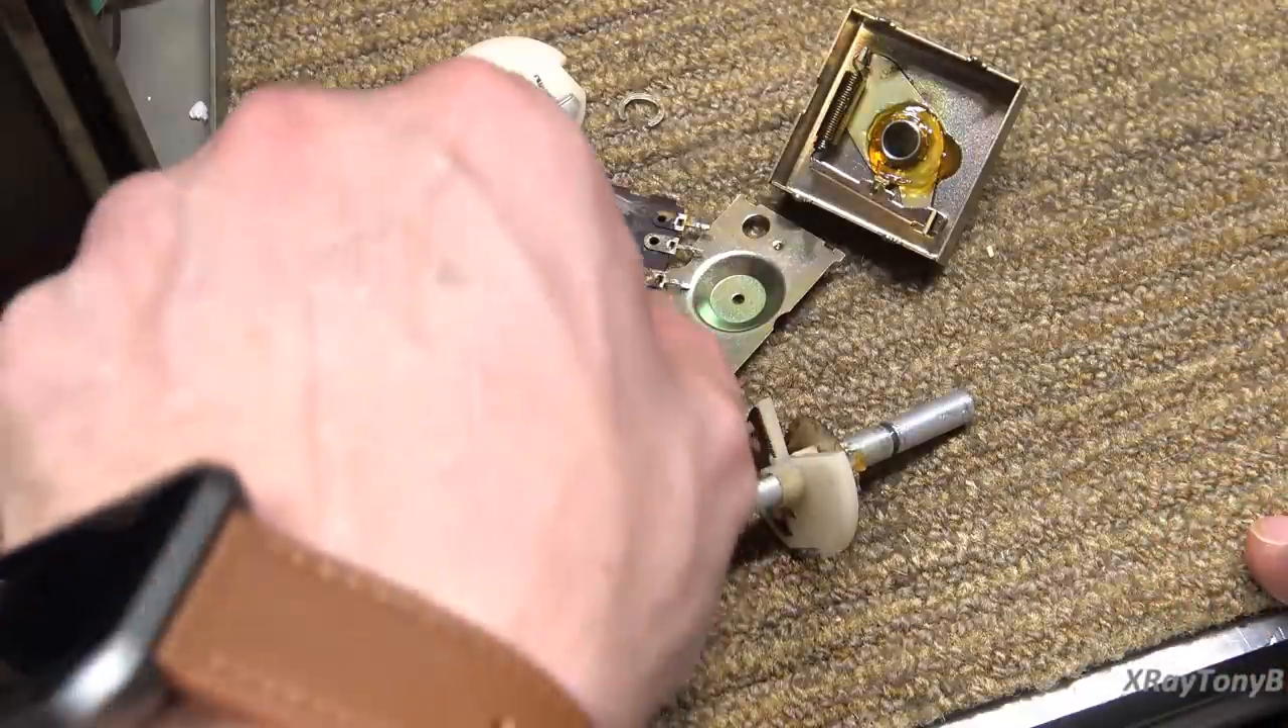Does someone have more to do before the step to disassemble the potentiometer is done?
No.